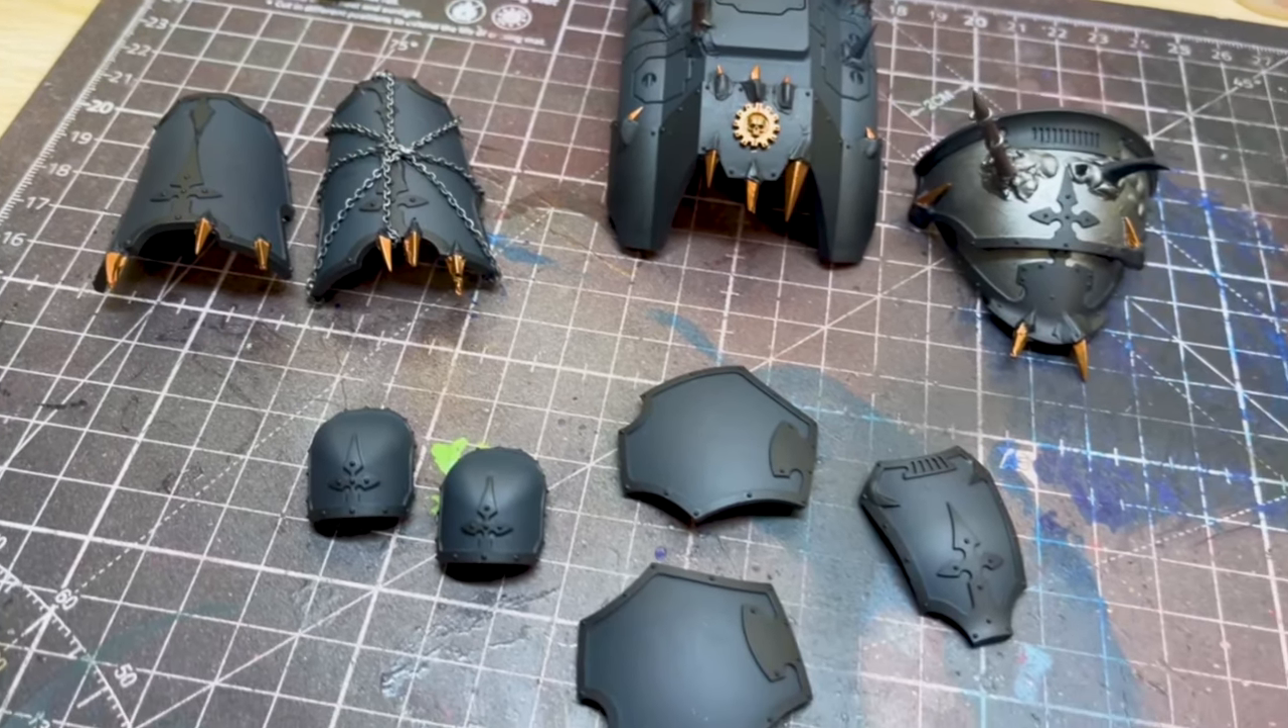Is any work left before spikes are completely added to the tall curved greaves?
No.